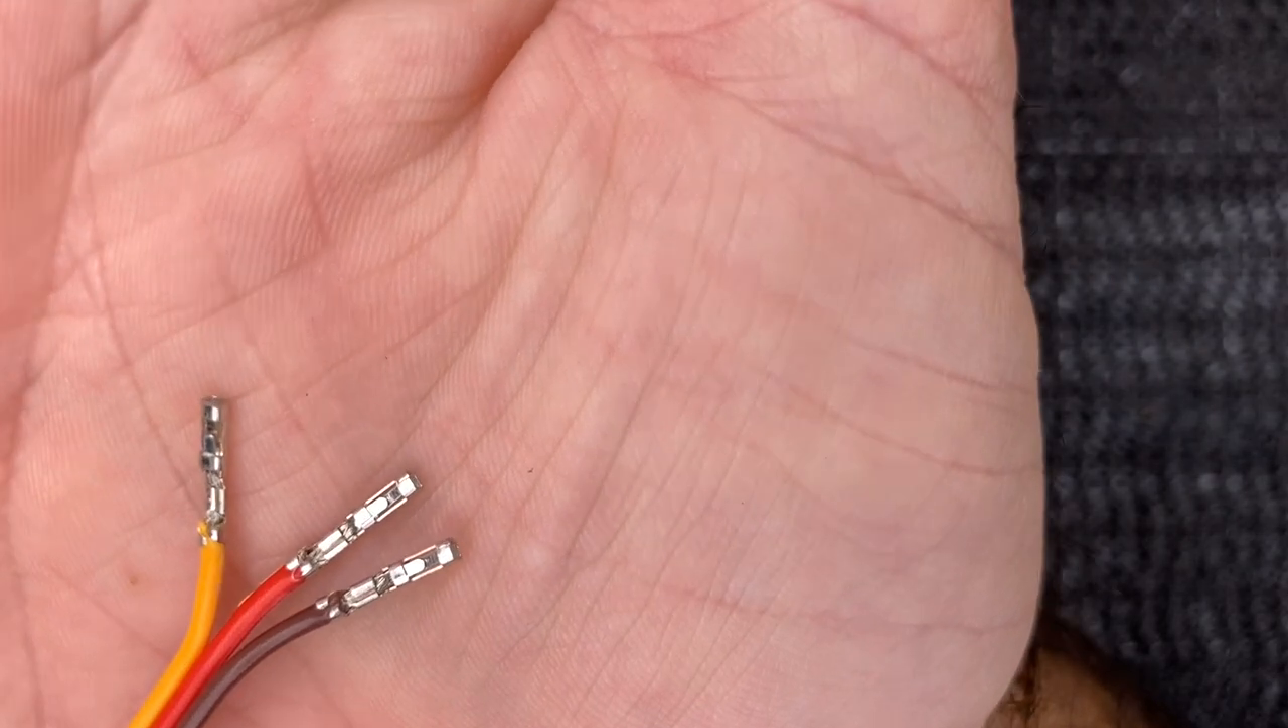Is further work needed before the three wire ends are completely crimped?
No.